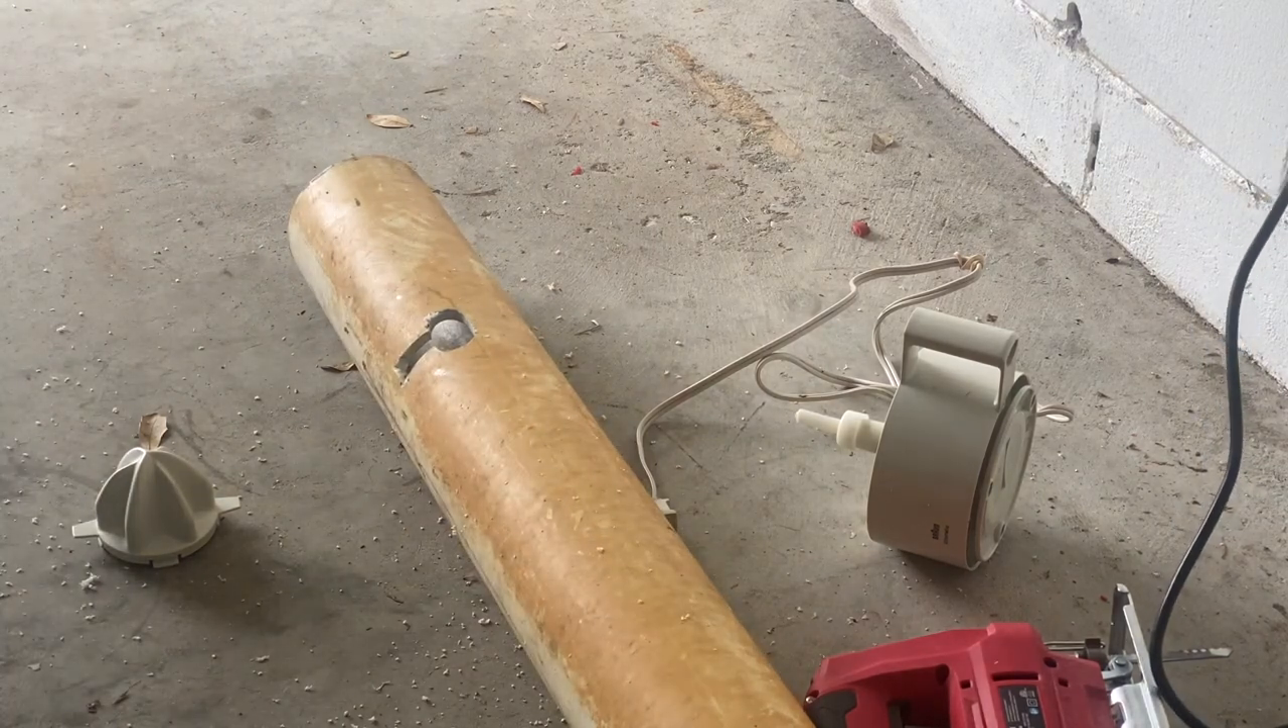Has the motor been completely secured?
No.